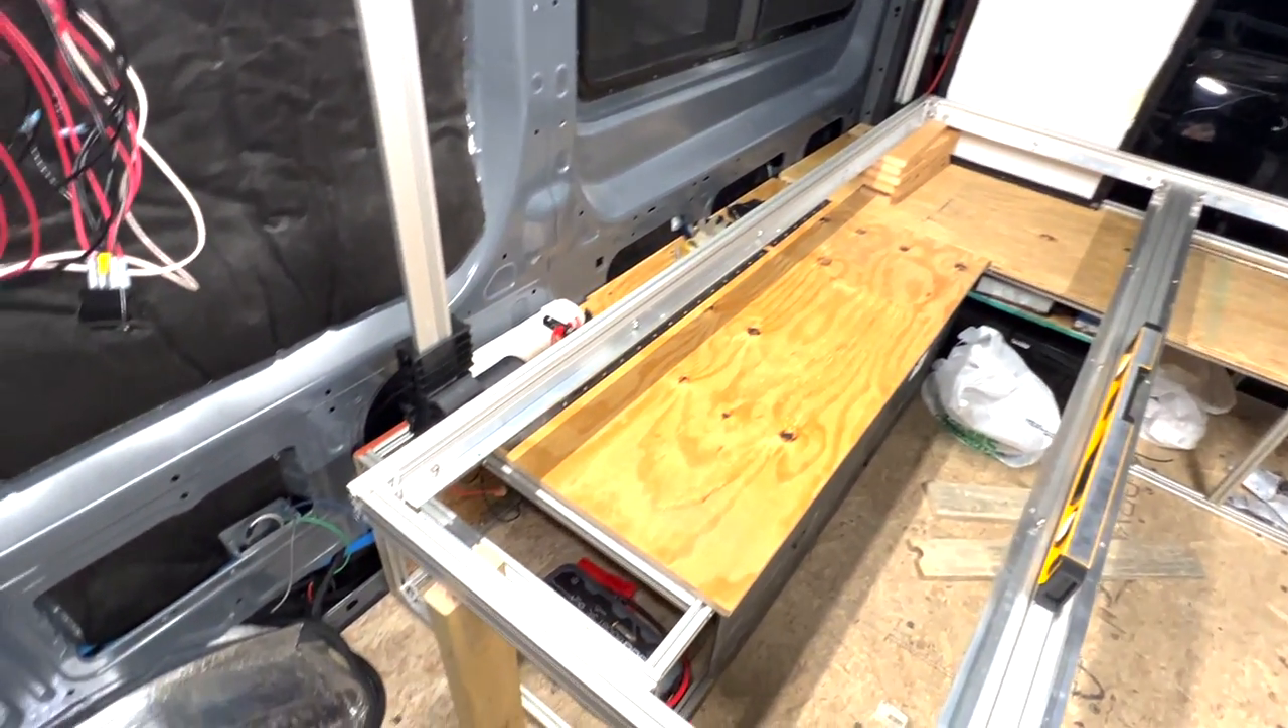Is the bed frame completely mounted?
No.